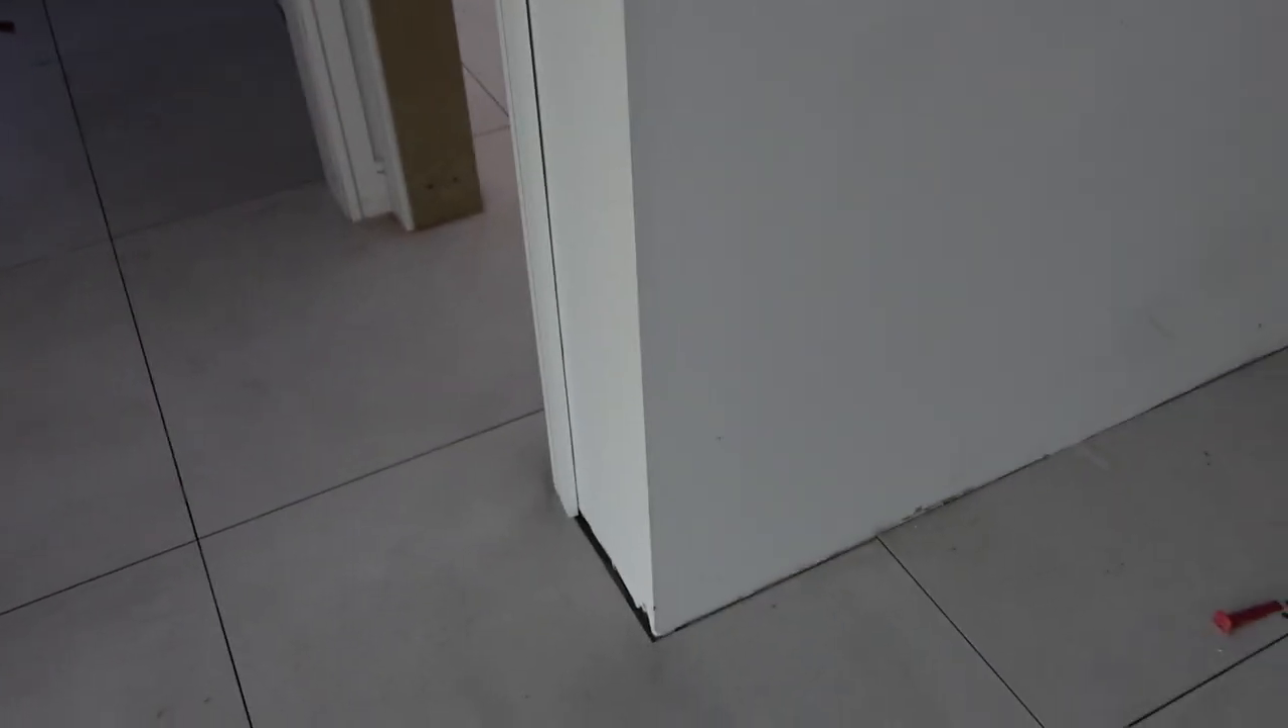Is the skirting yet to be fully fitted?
Yes.